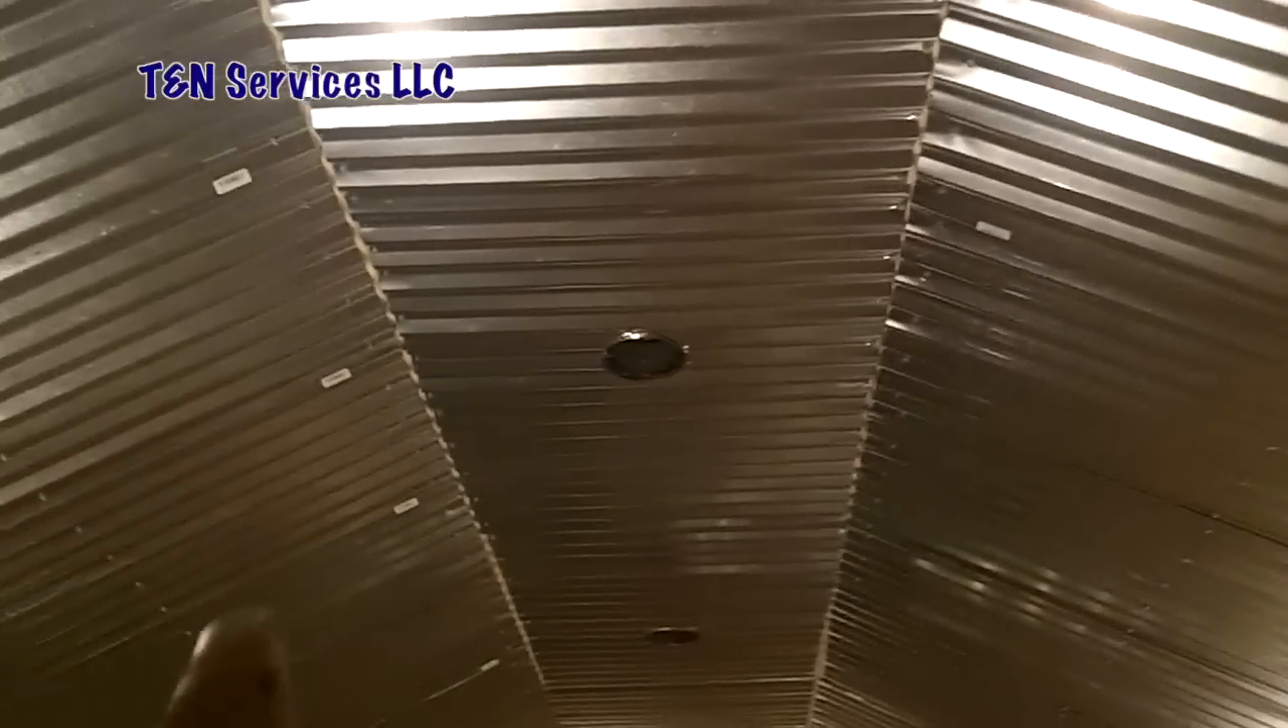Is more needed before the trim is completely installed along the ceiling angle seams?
Yes.